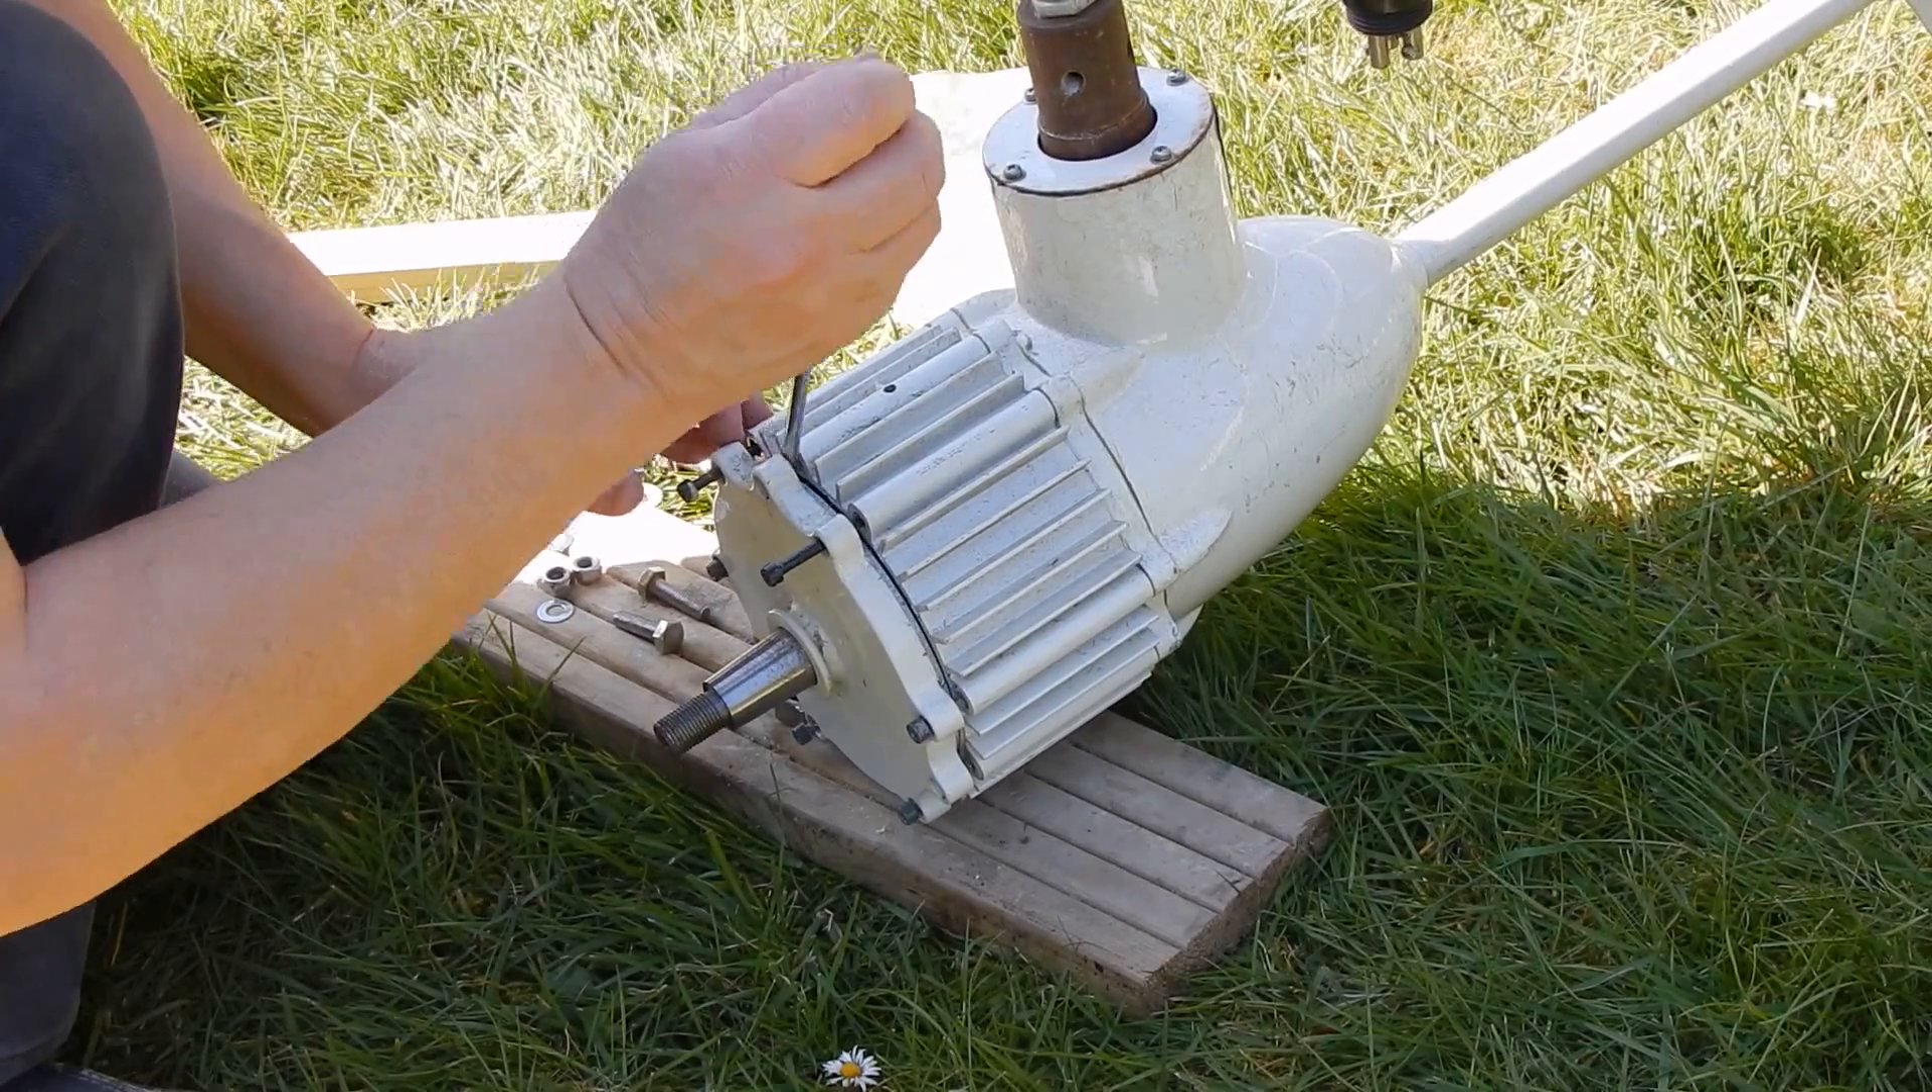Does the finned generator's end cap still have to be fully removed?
Yes.